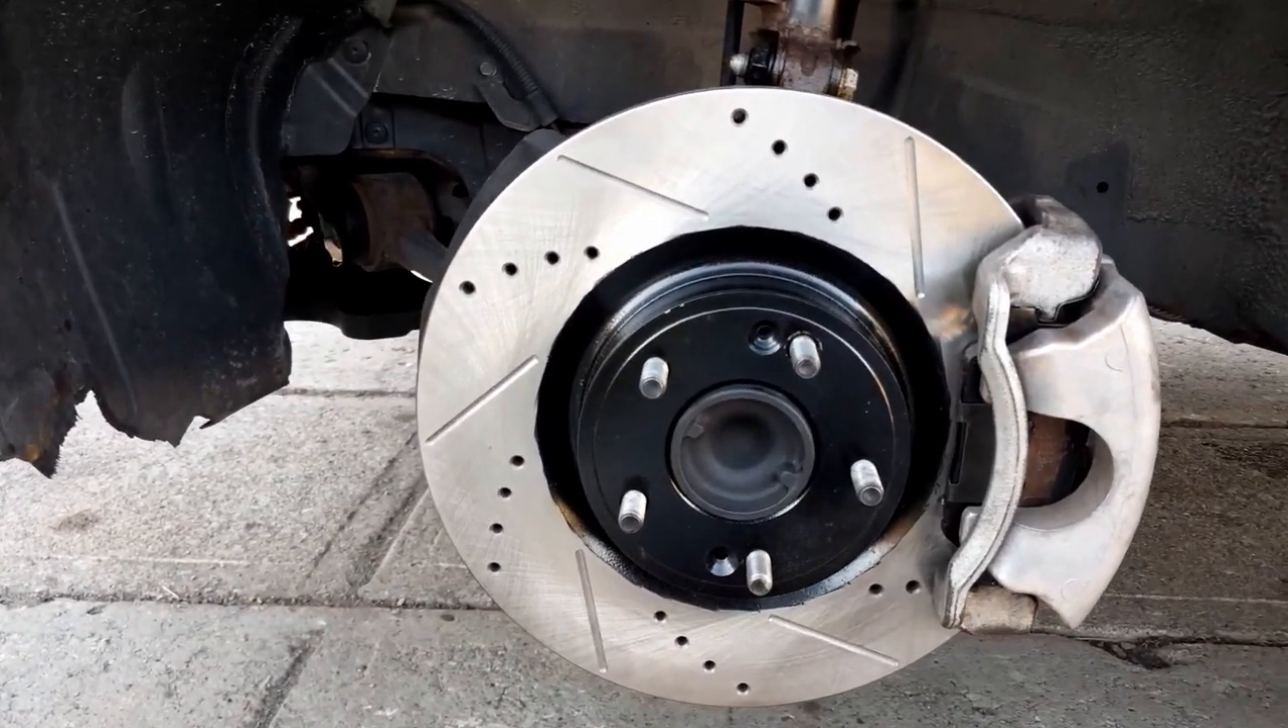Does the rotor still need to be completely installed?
No.